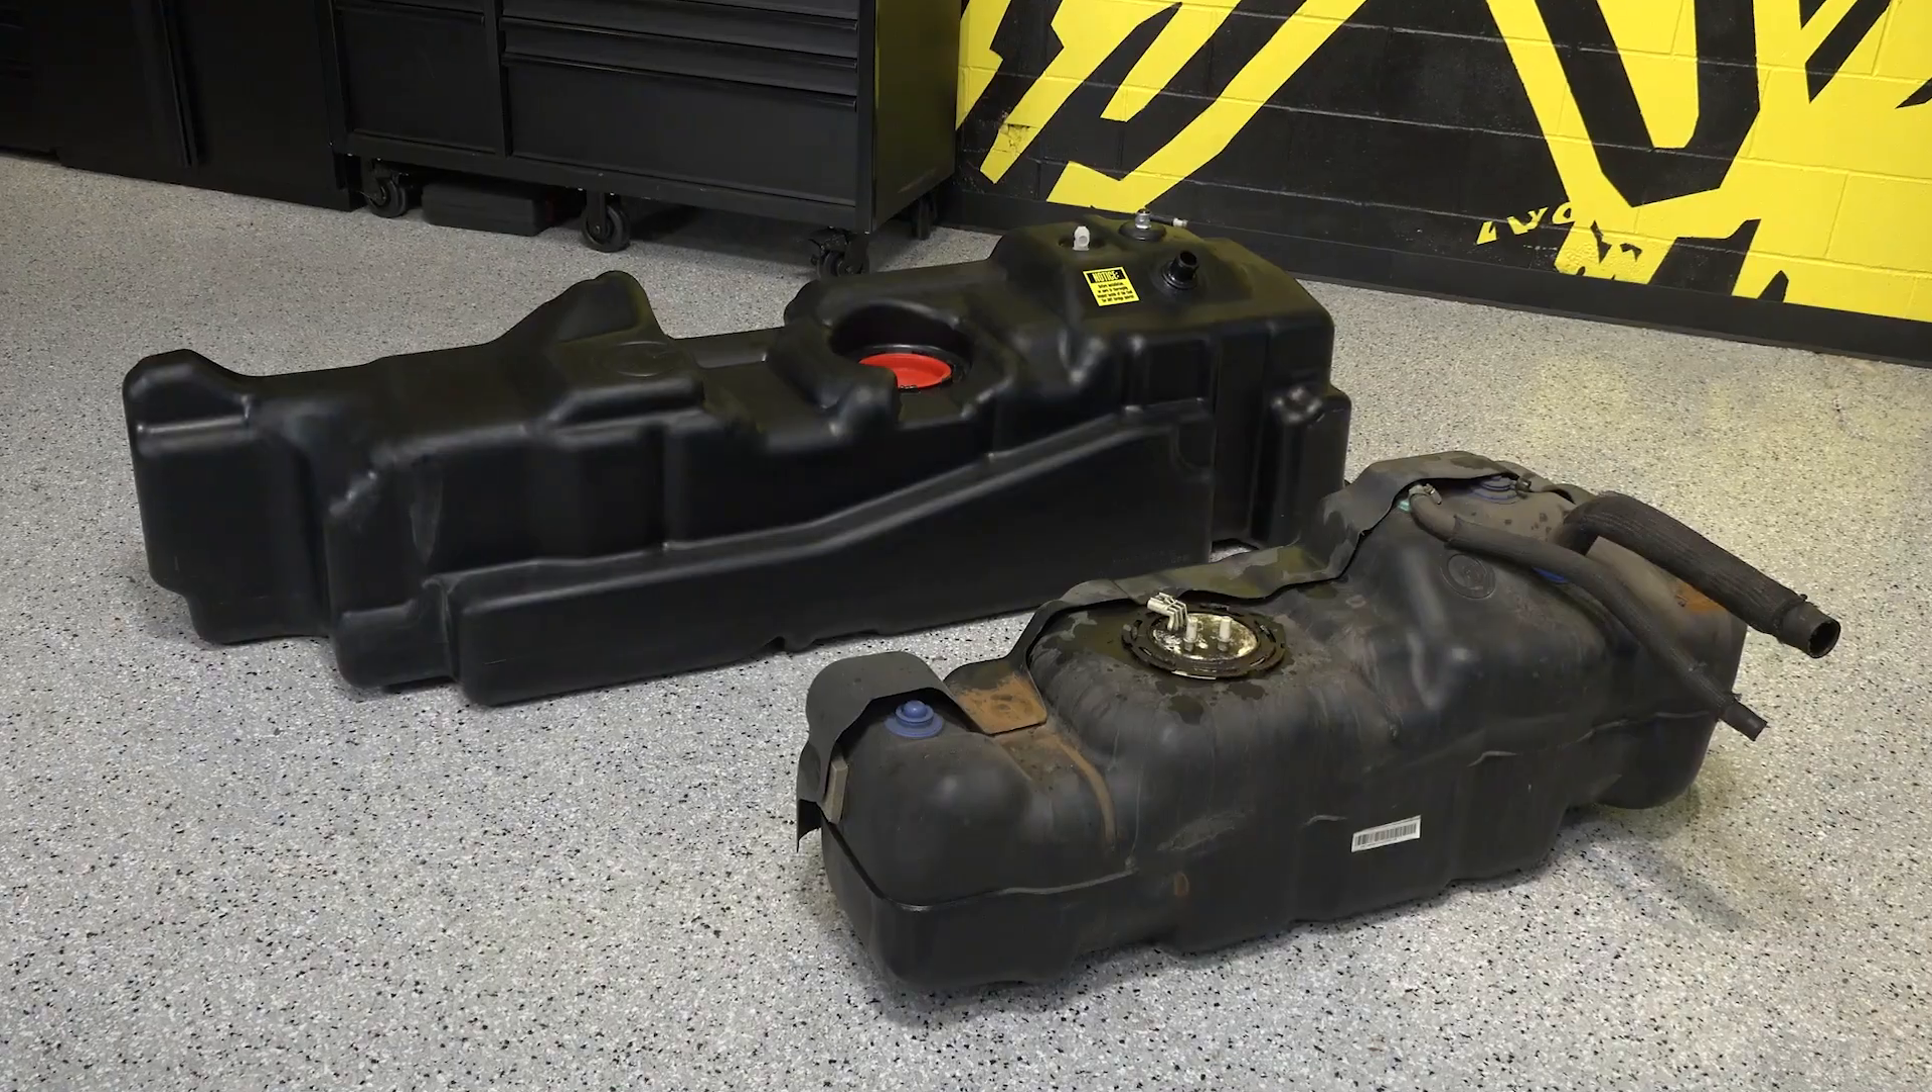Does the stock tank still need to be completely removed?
No.